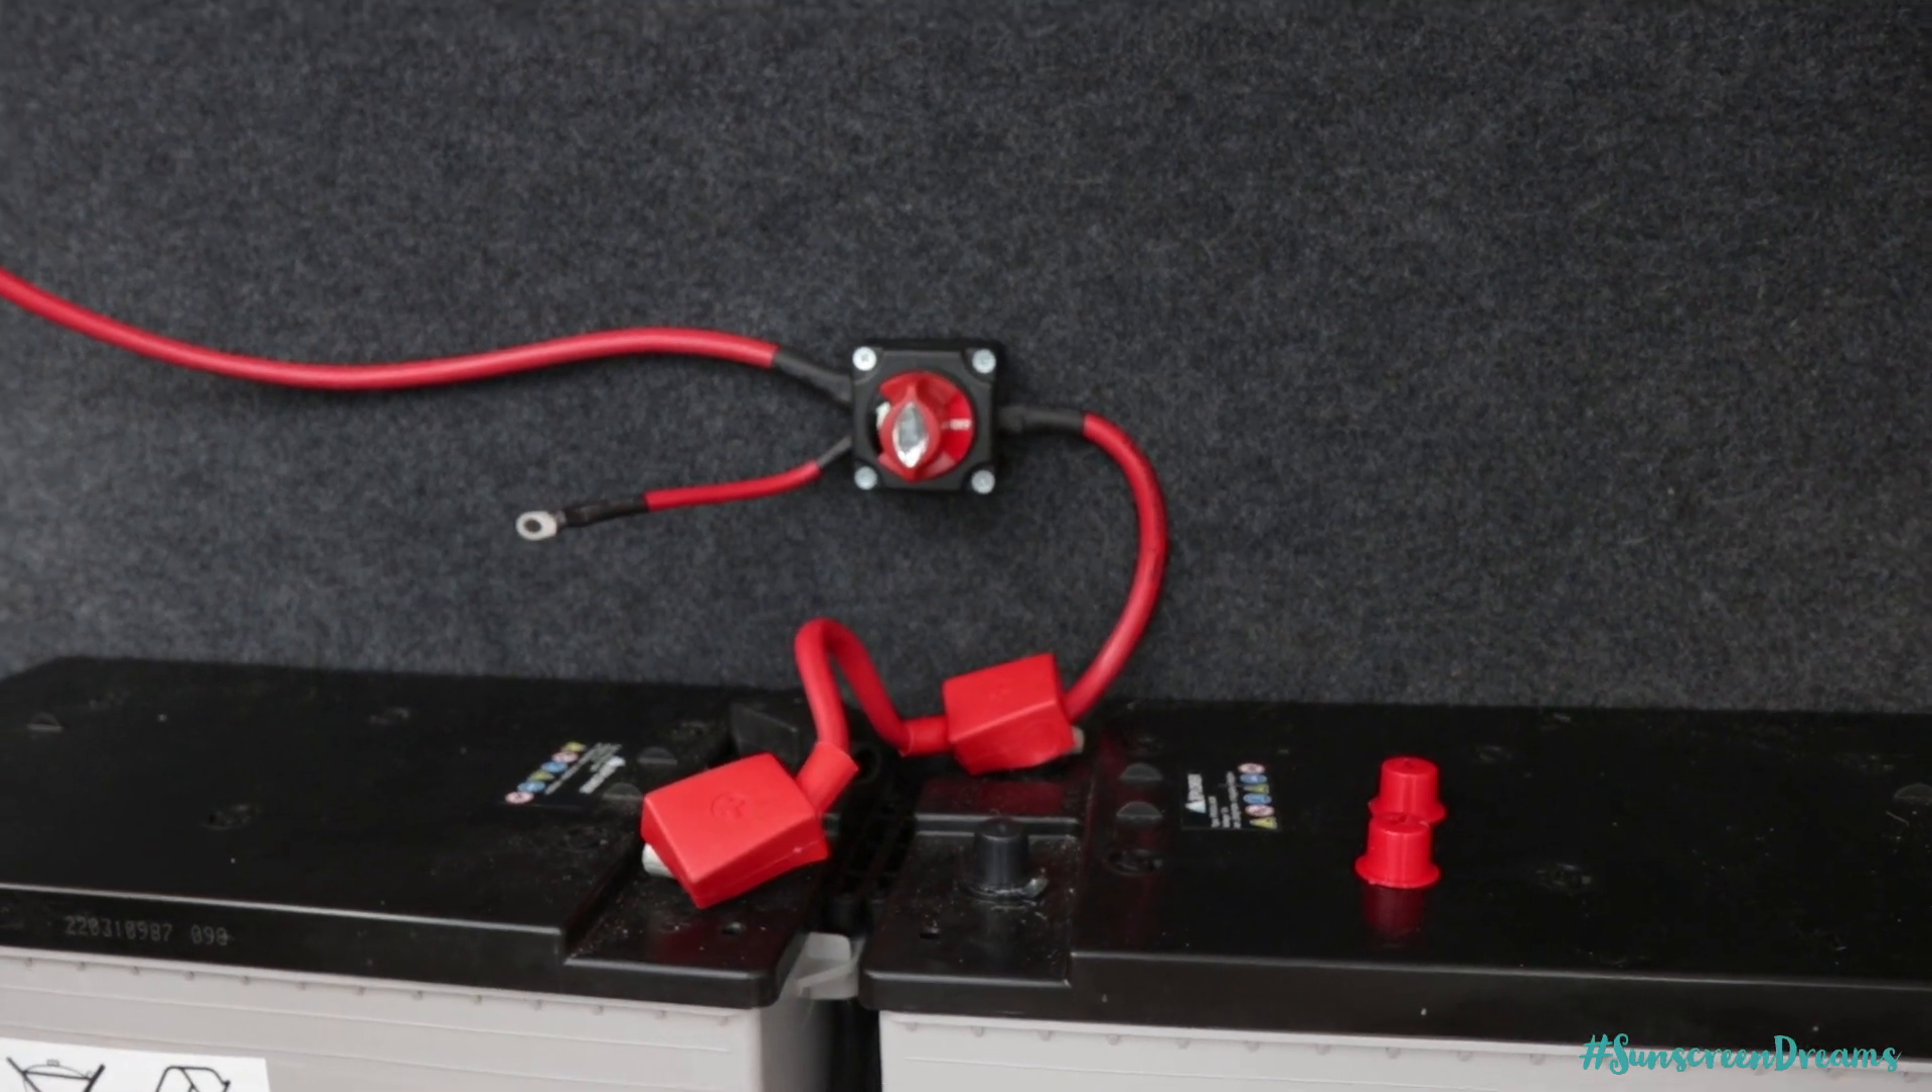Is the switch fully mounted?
Yes.